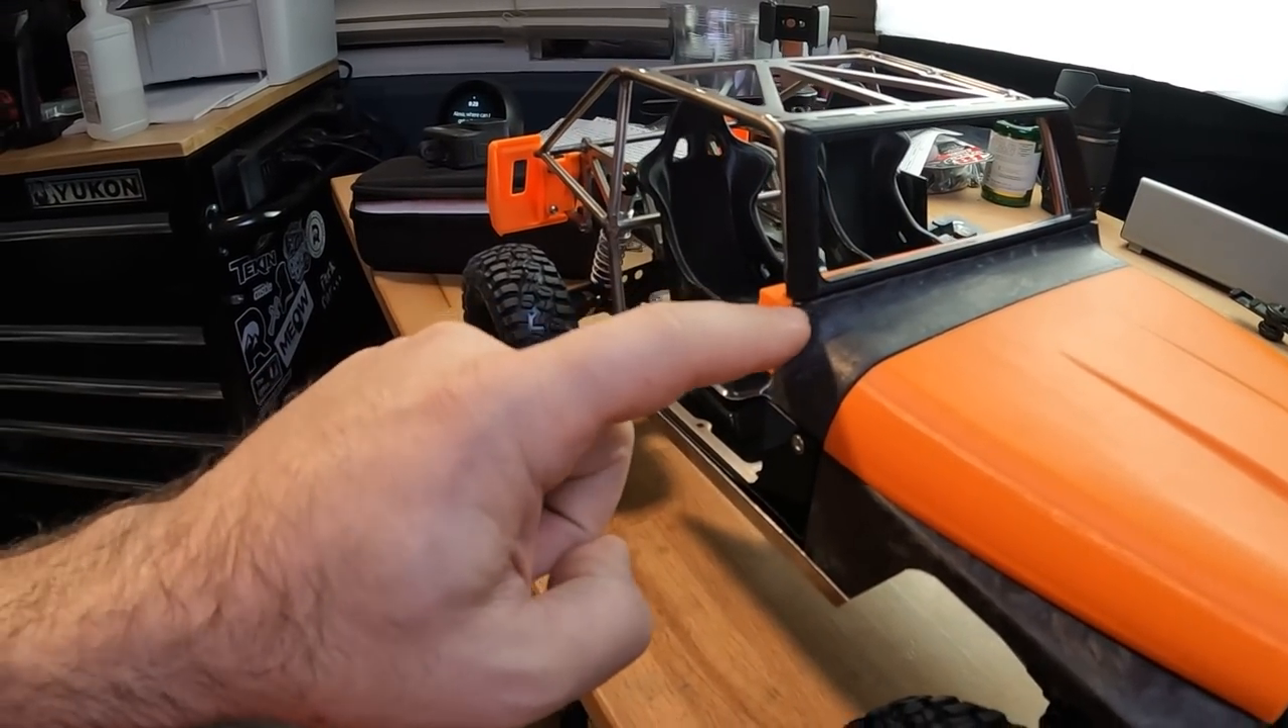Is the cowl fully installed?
Yes.